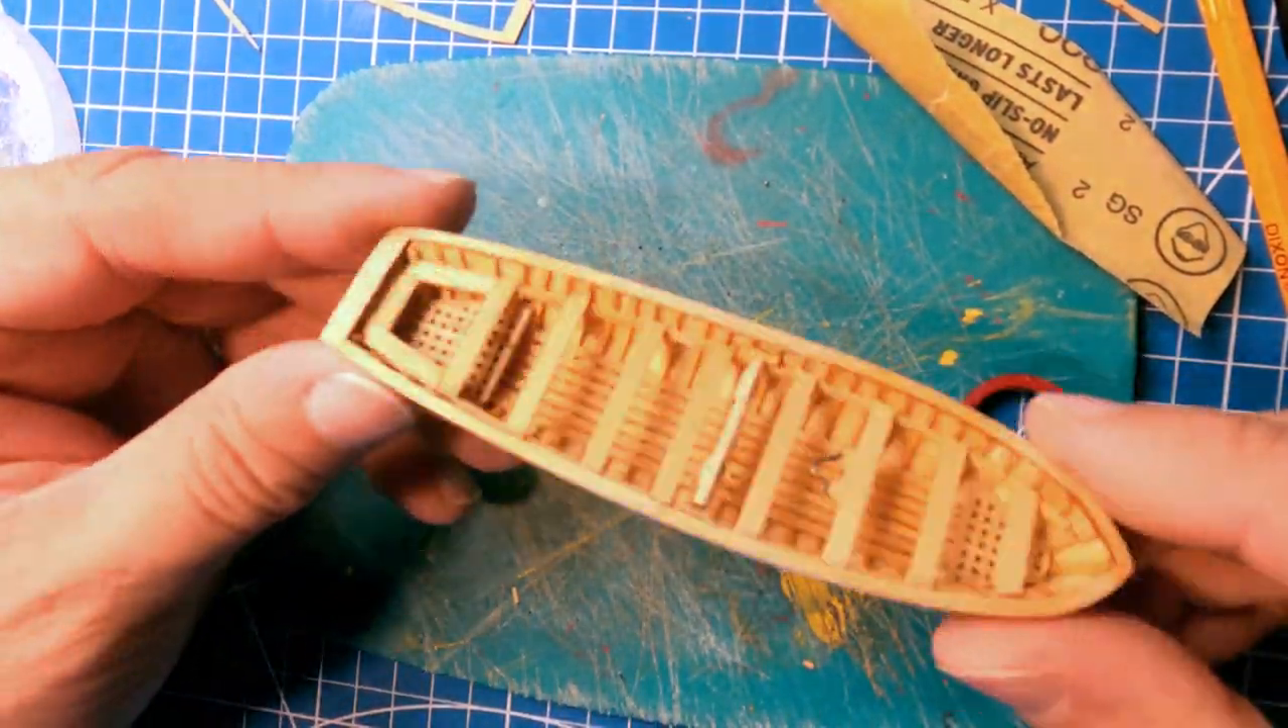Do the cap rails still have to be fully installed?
No.